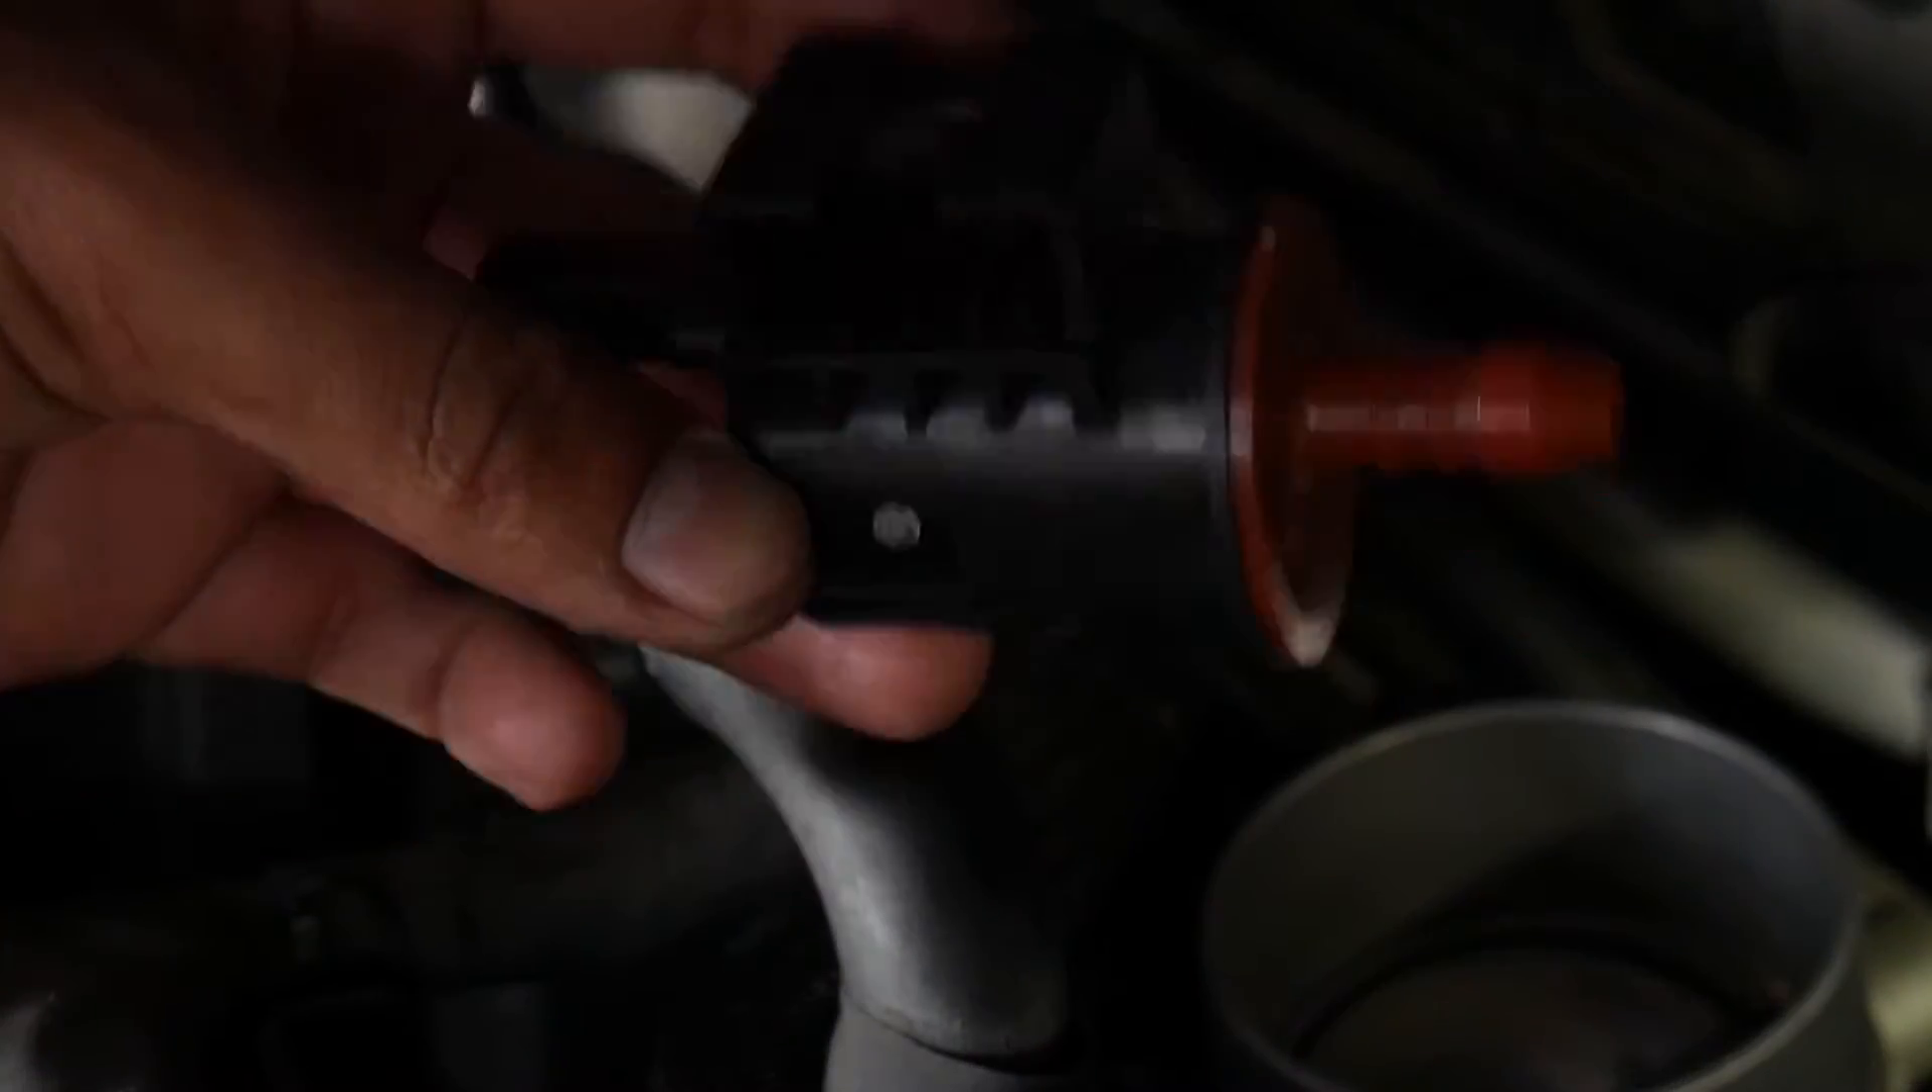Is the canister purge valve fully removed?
Yes.